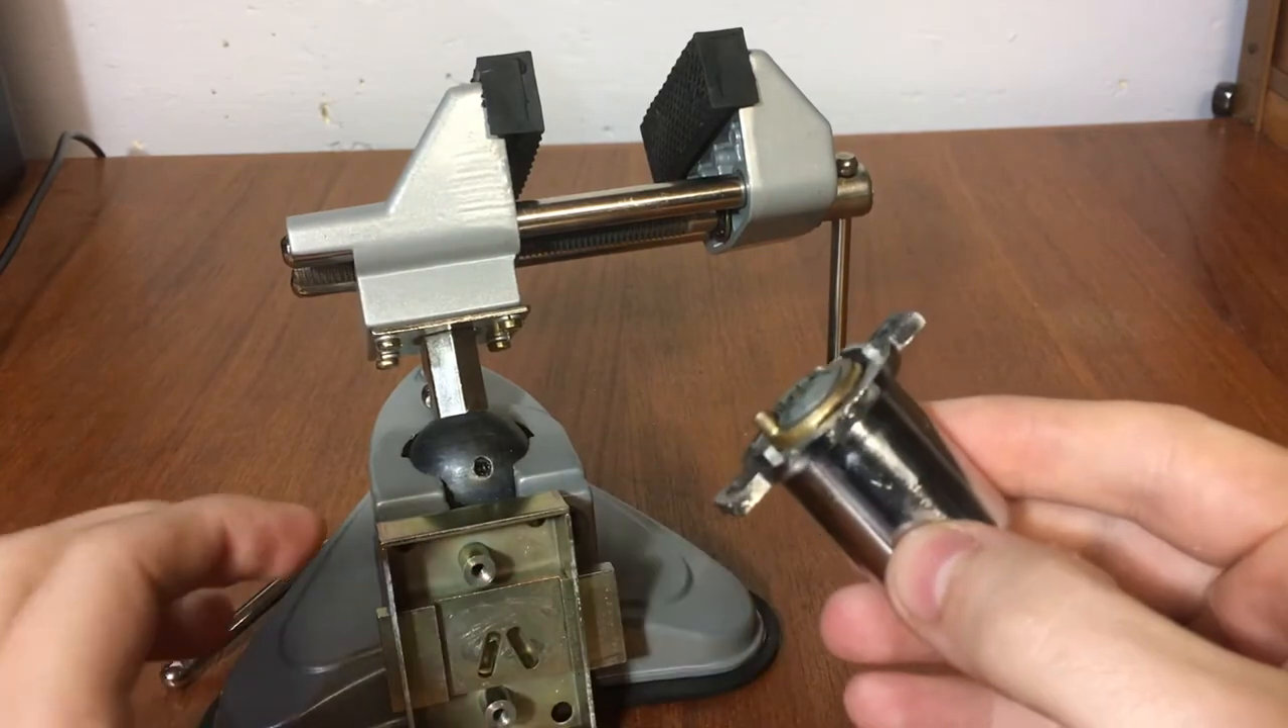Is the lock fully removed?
Yes.